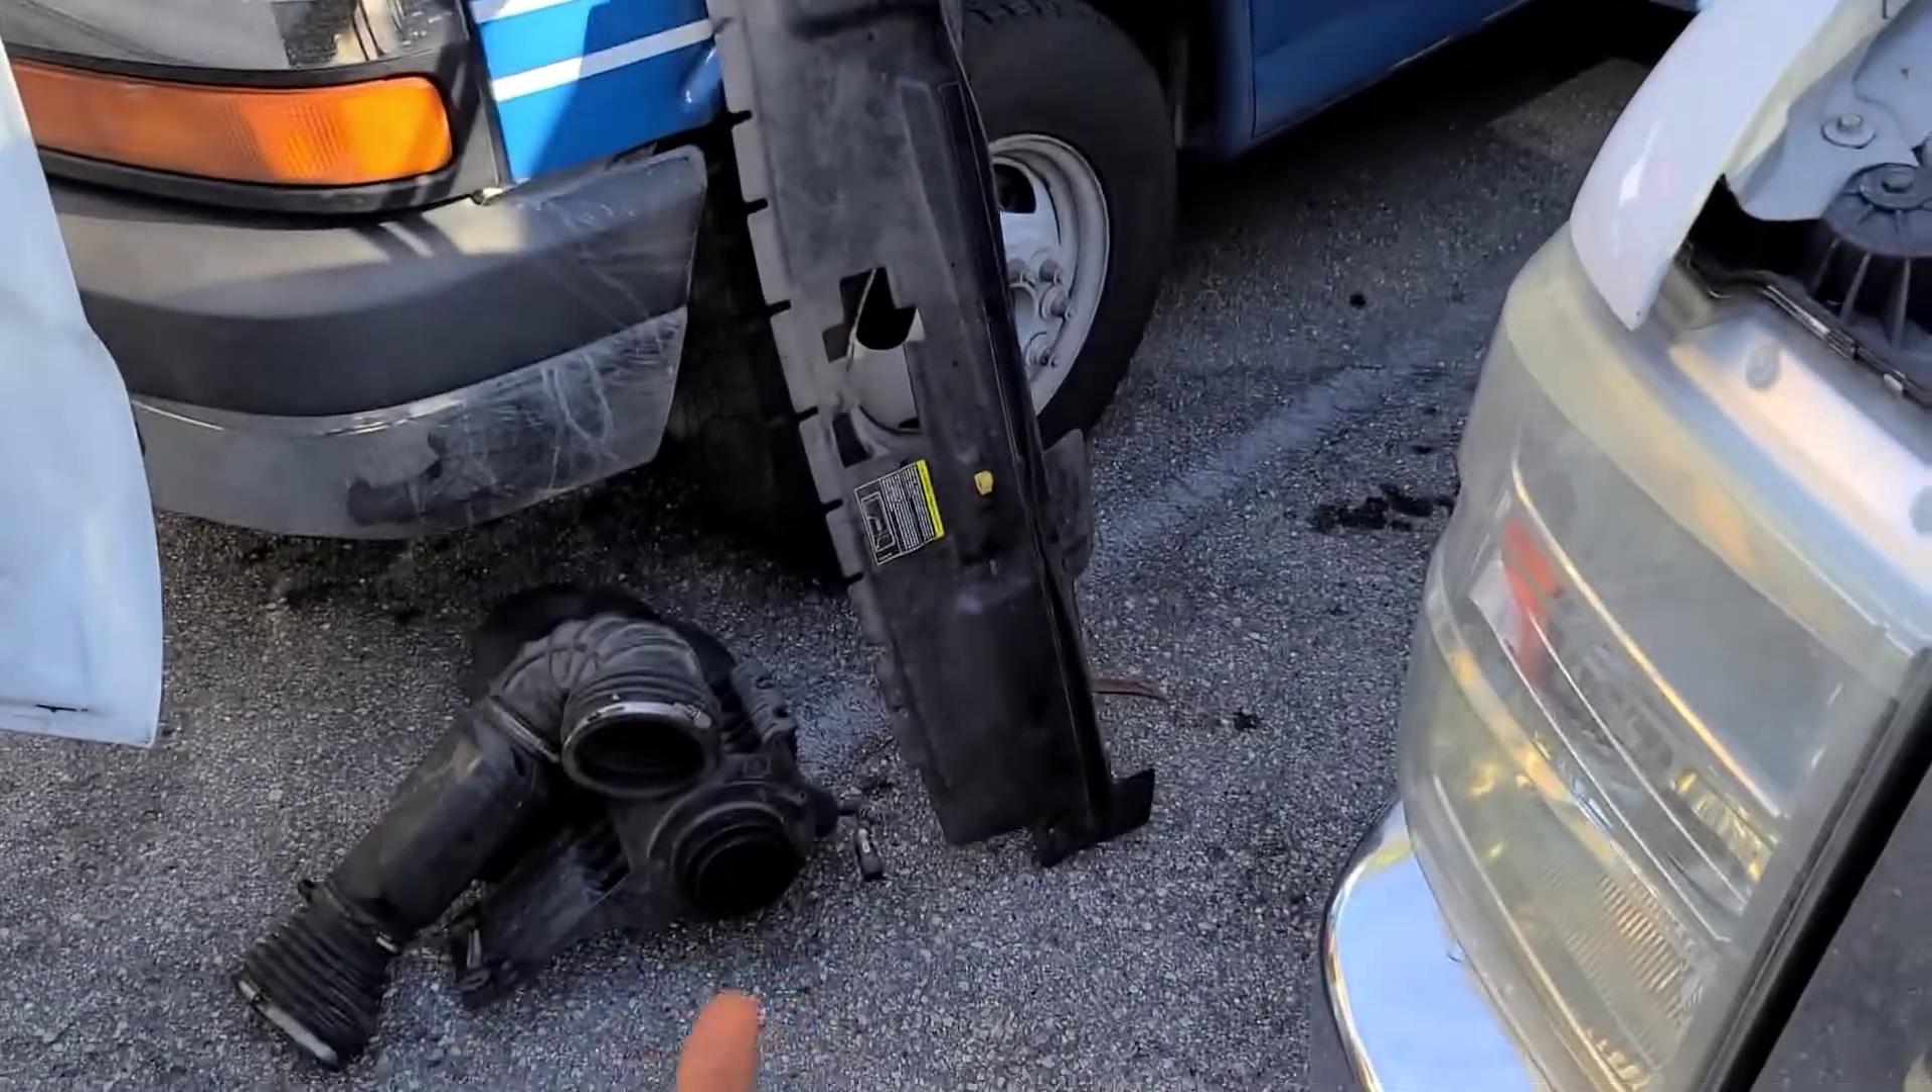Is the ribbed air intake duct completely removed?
Yes.